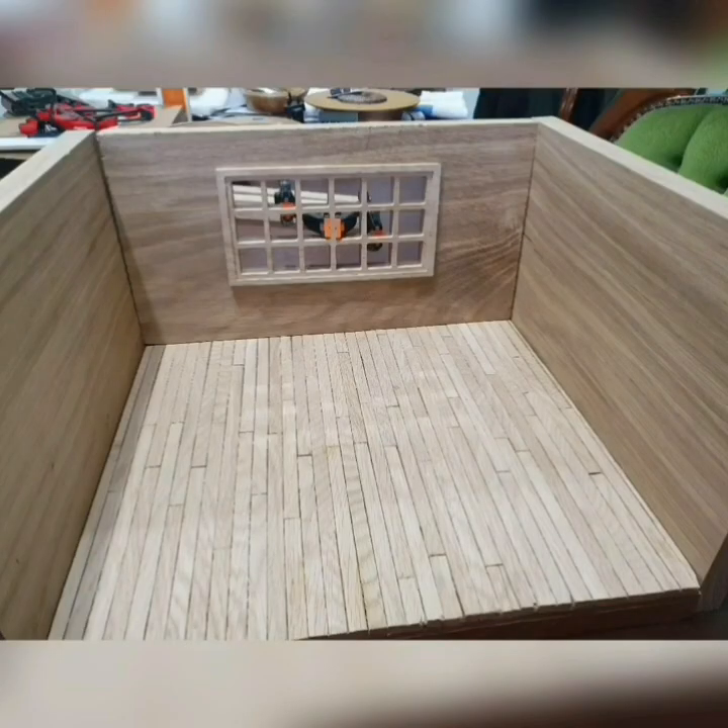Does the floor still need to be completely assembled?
No.